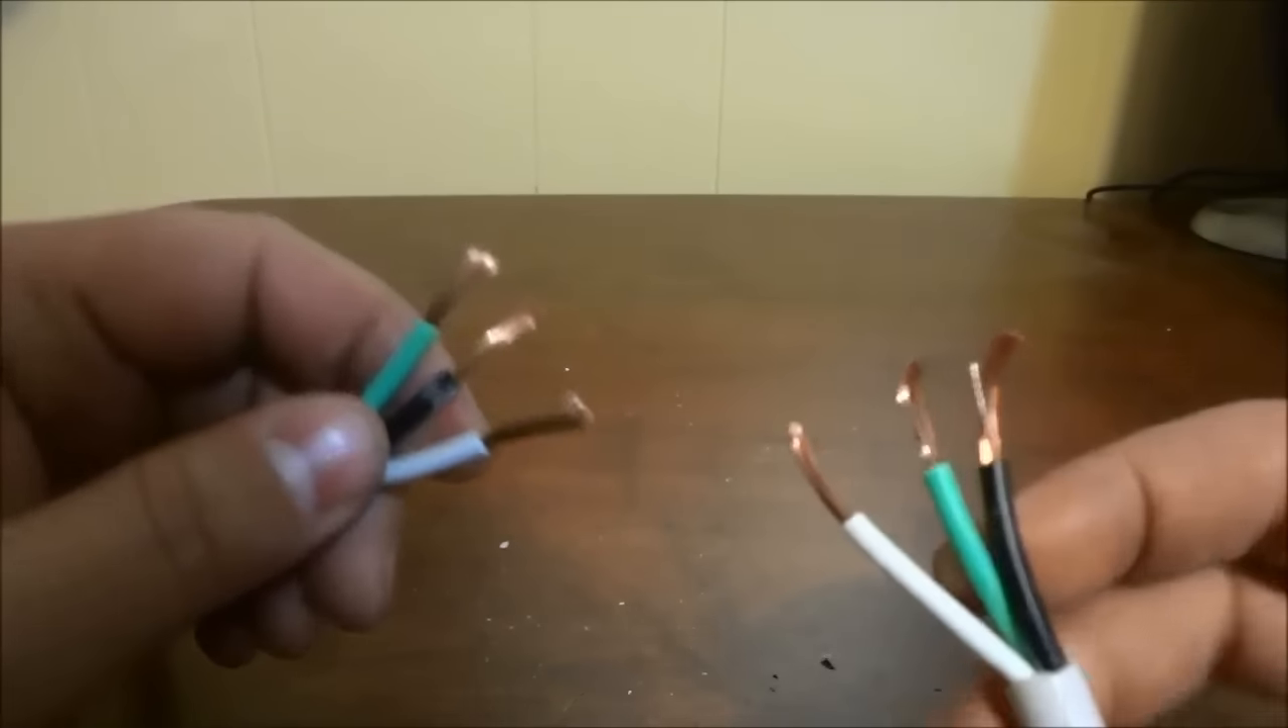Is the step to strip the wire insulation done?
Yes.